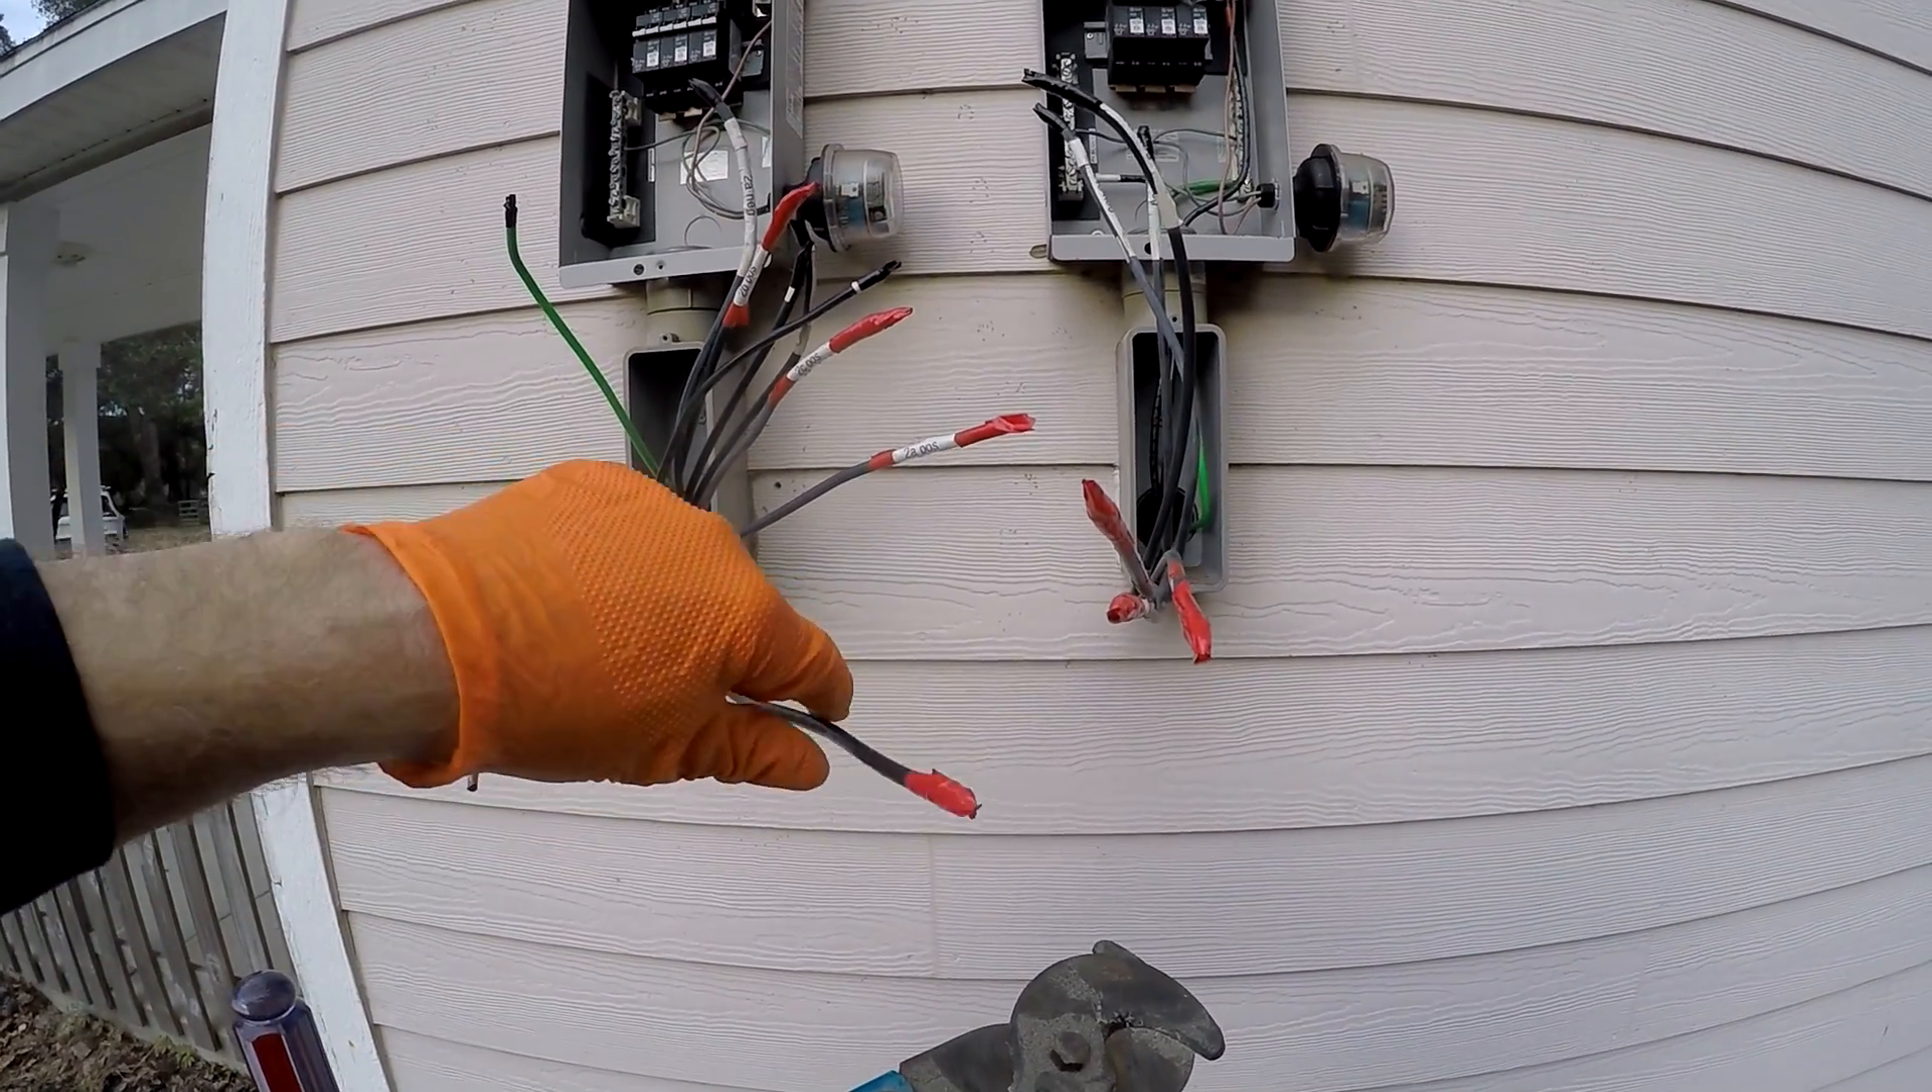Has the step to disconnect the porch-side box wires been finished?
Yes.